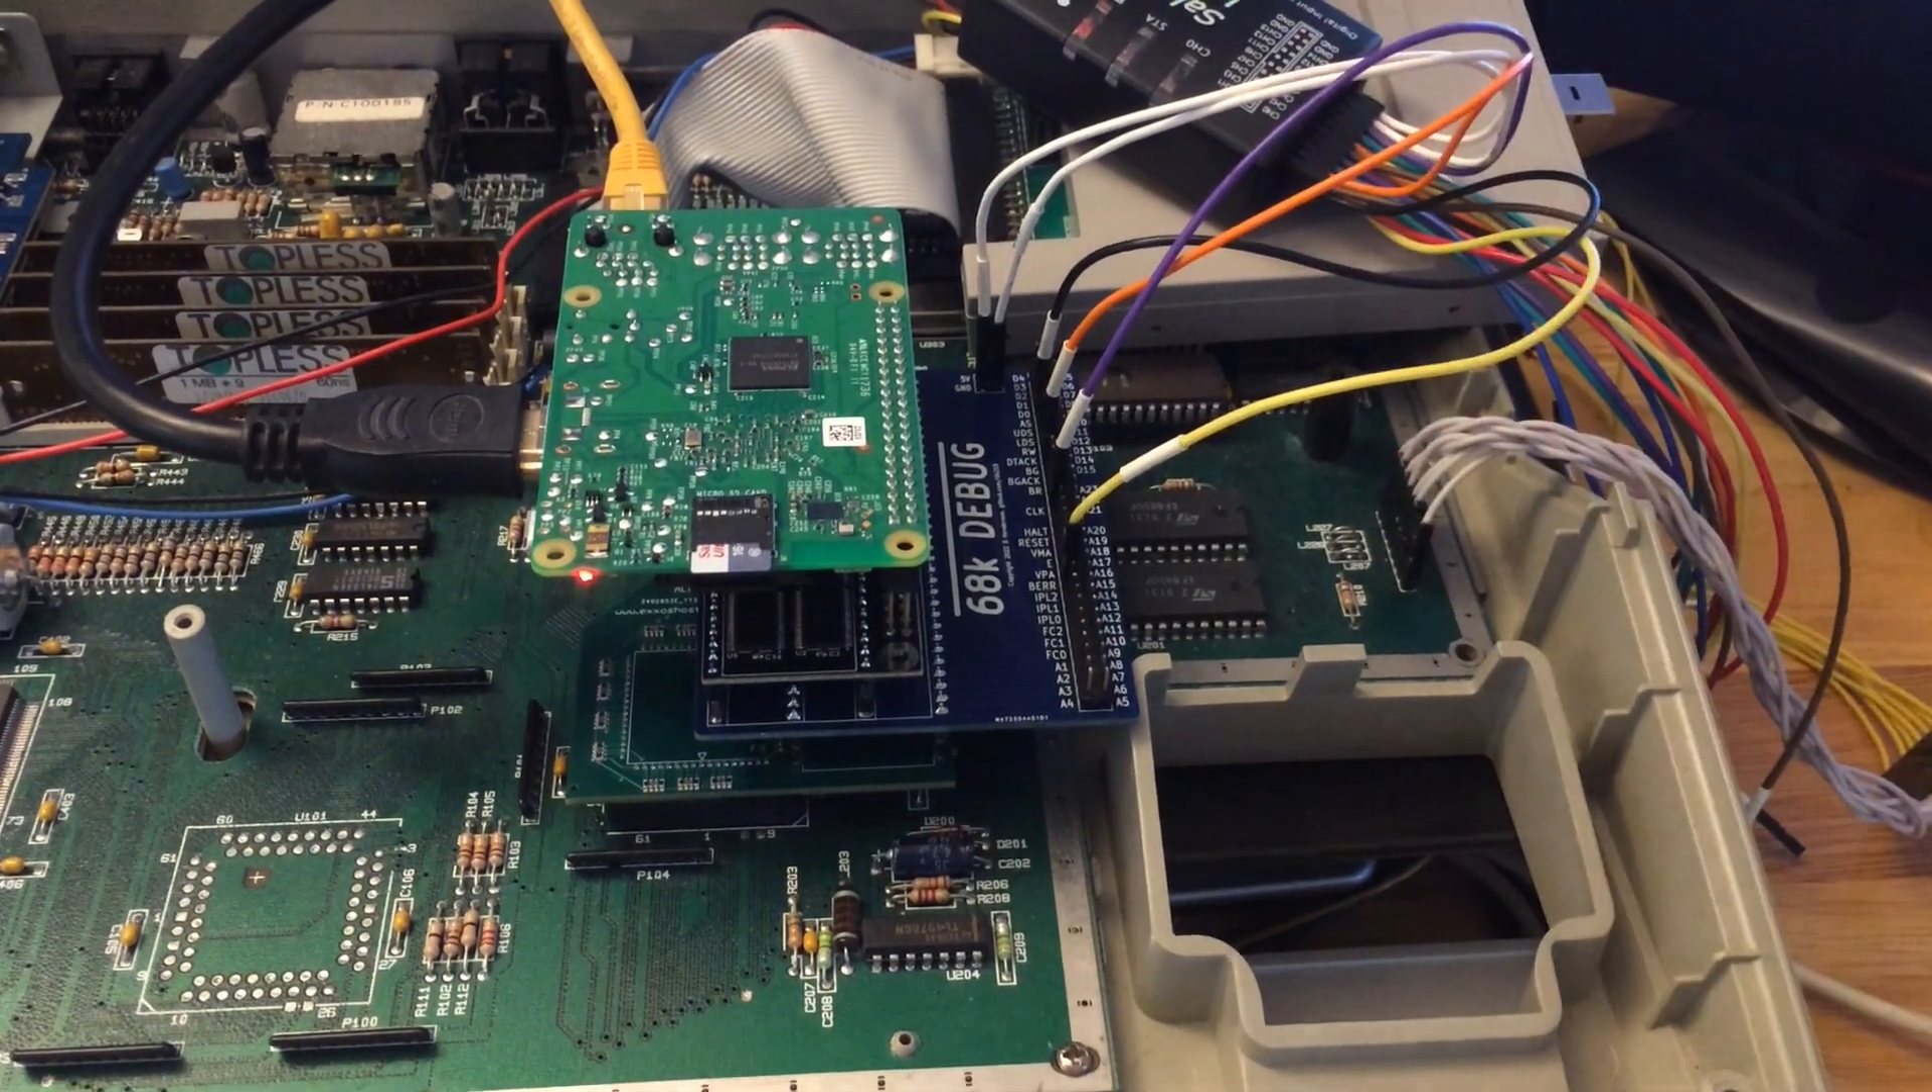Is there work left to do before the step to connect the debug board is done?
No.